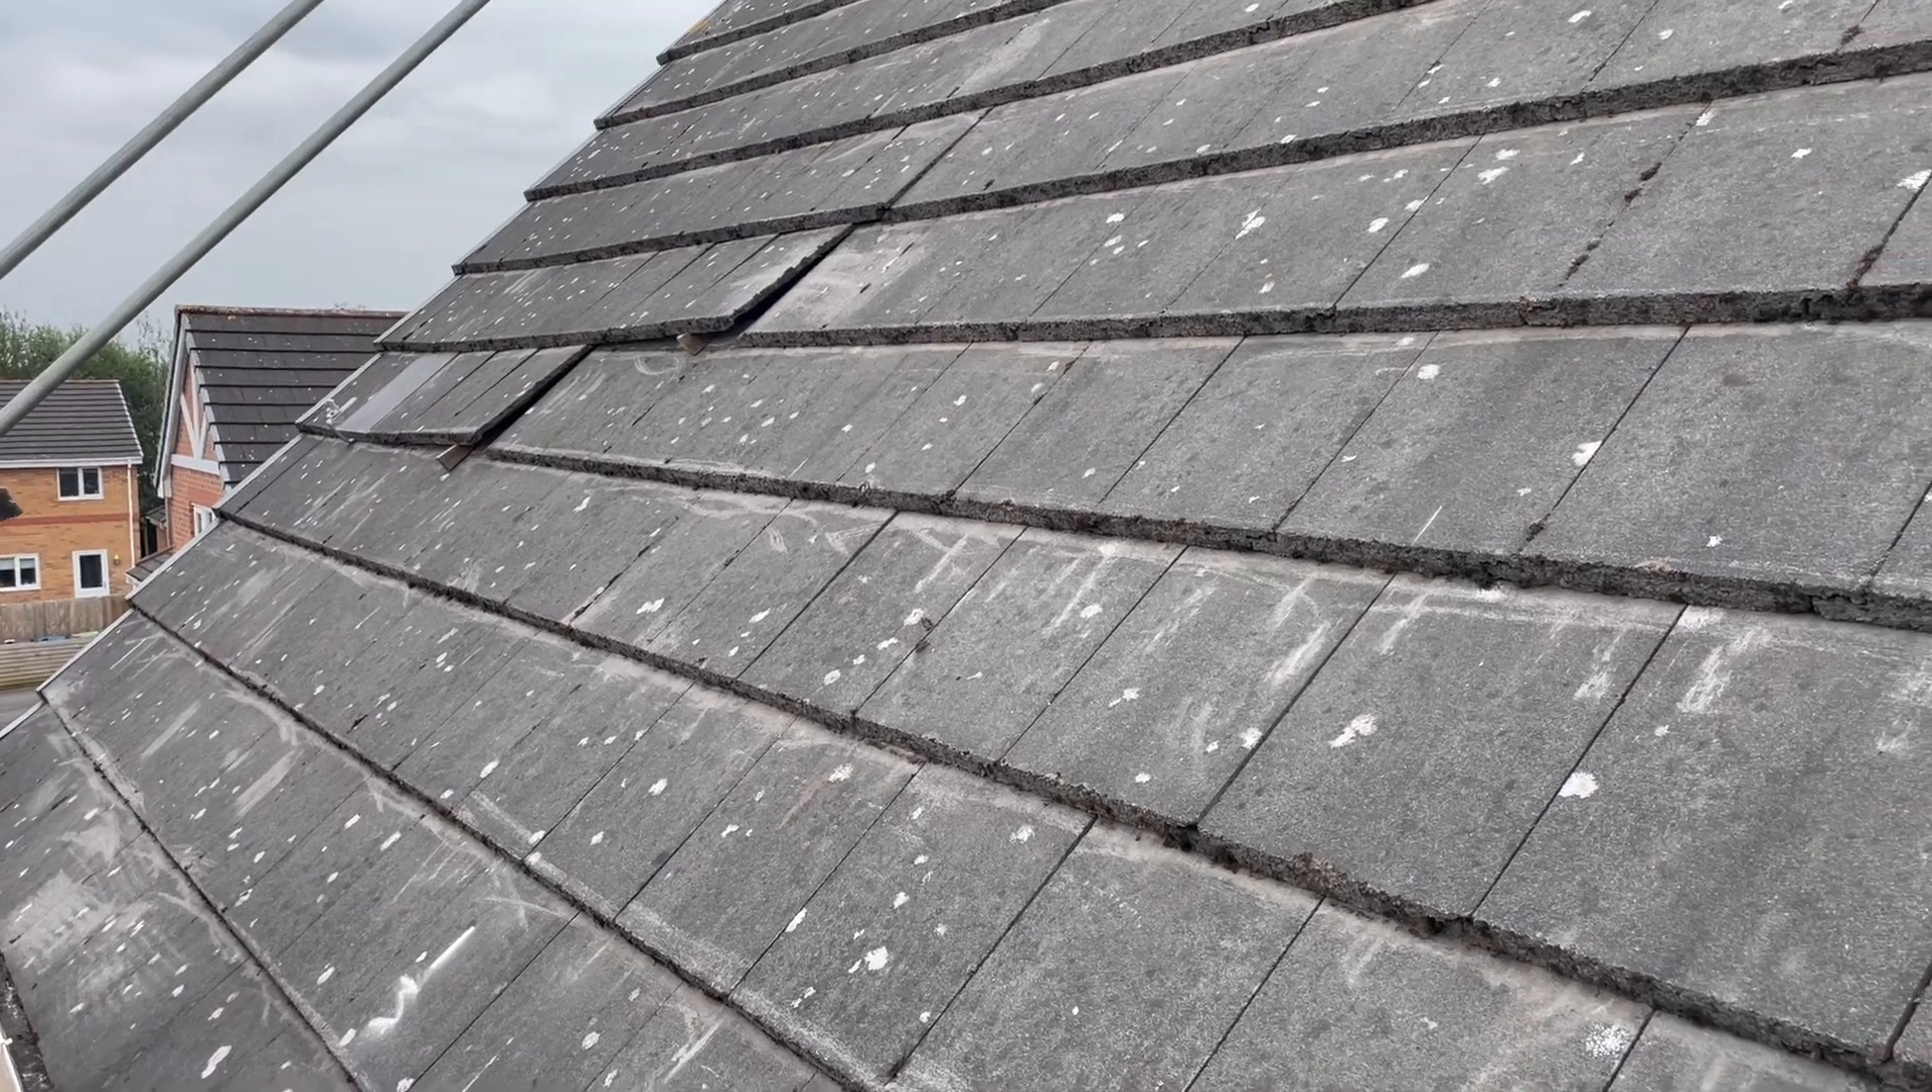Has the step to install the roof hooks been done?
No.